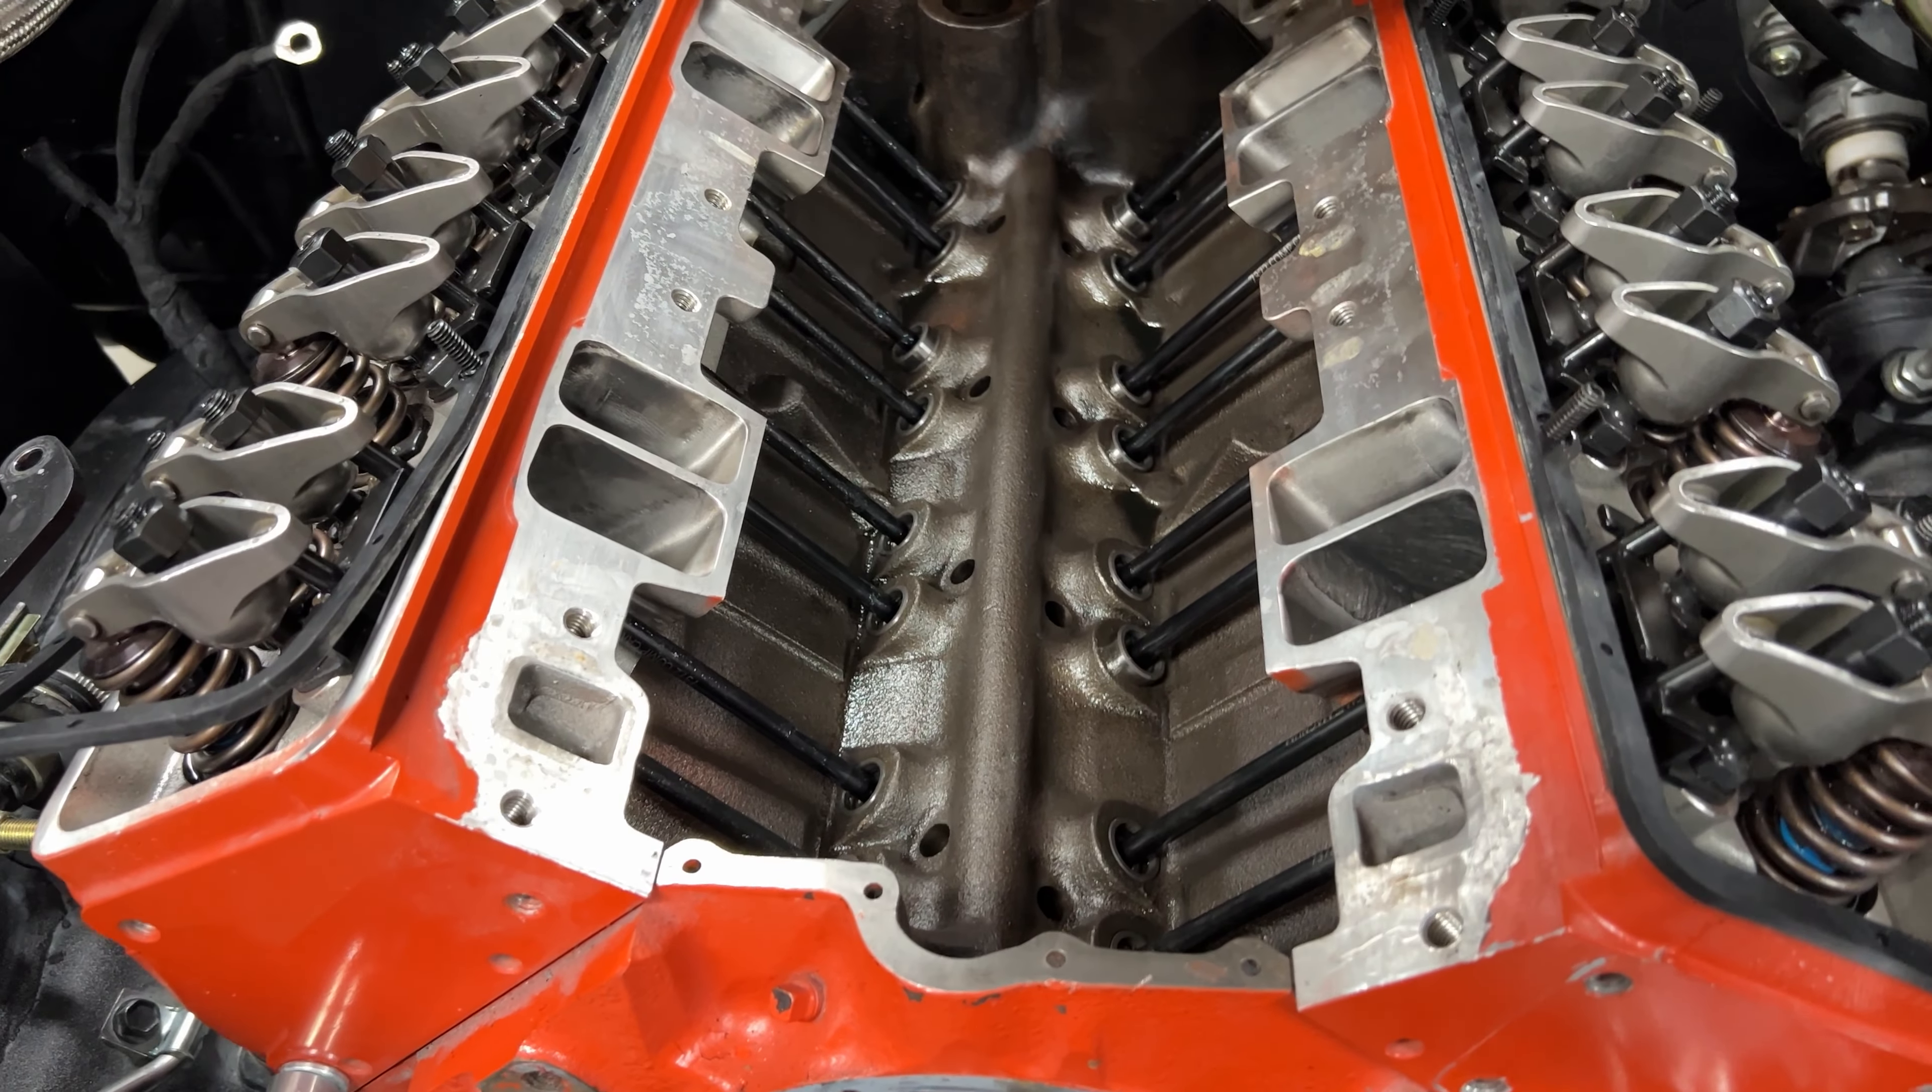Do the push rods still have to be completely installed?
No.